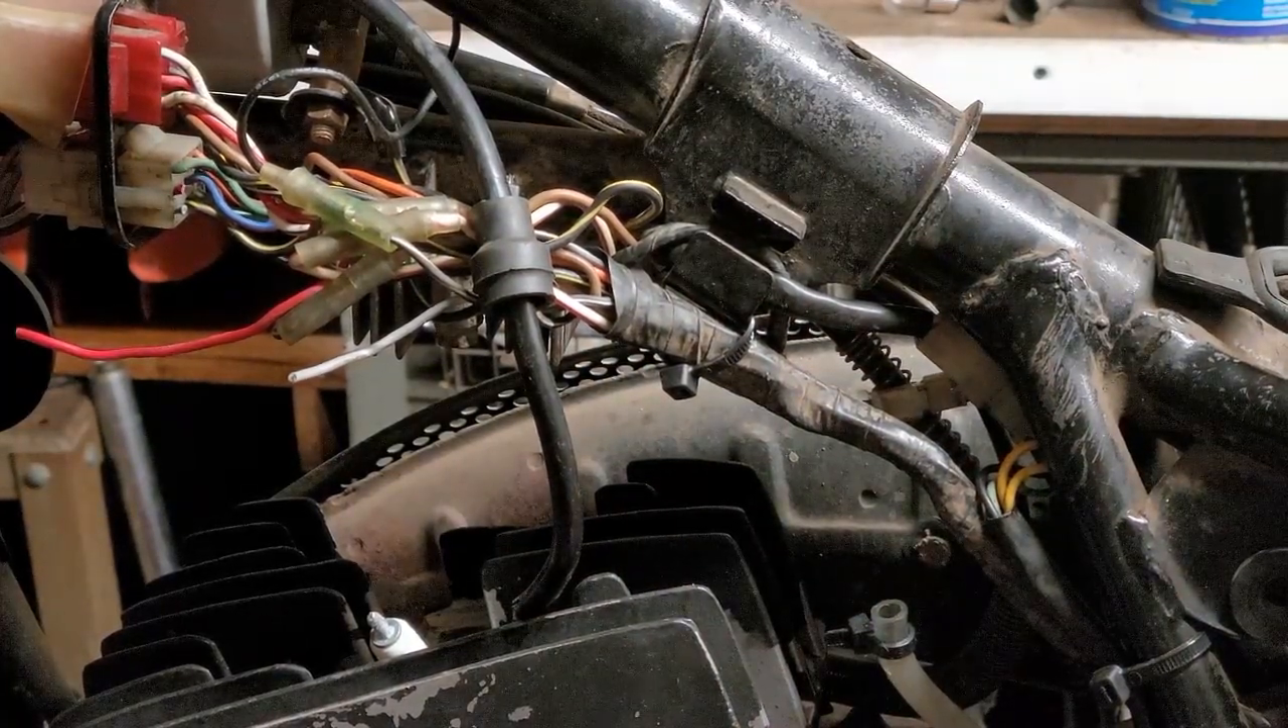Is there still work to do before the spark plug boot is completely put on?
Yes.